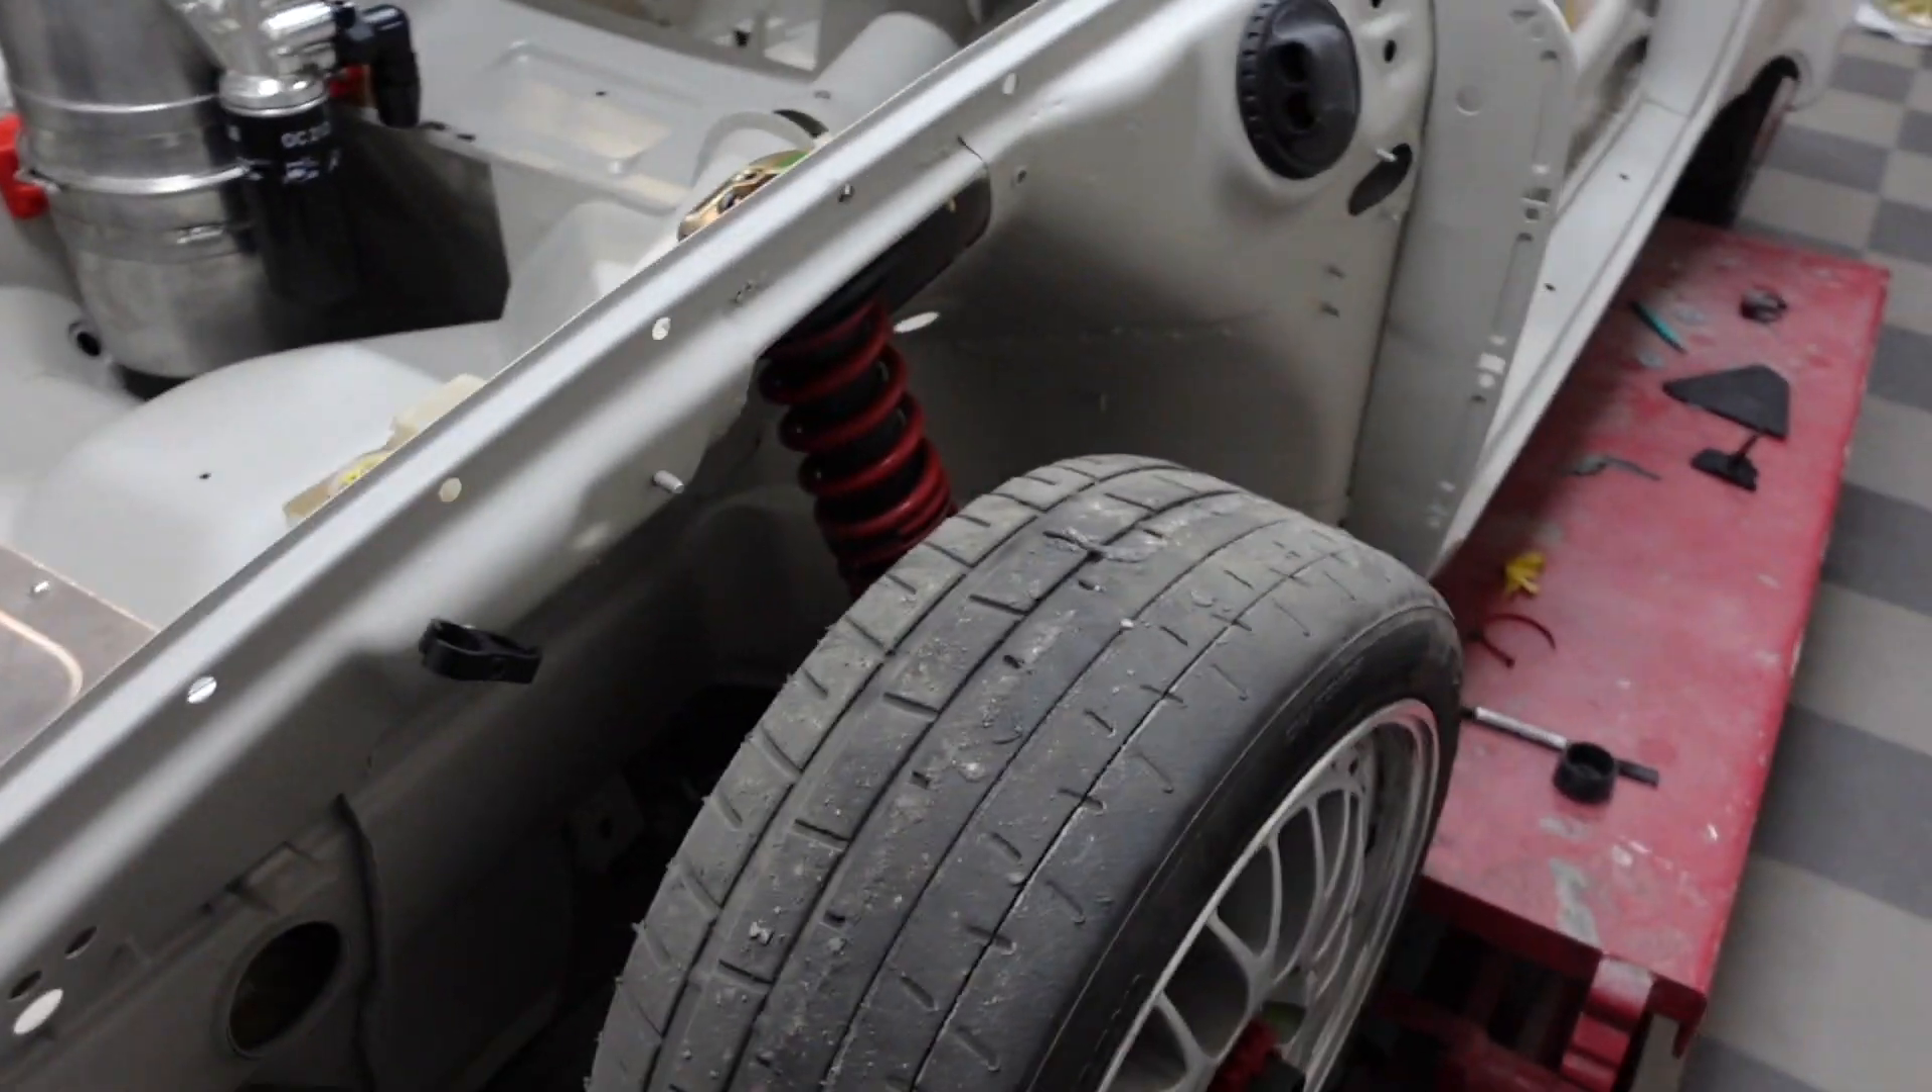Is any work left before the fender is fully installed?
Yes.